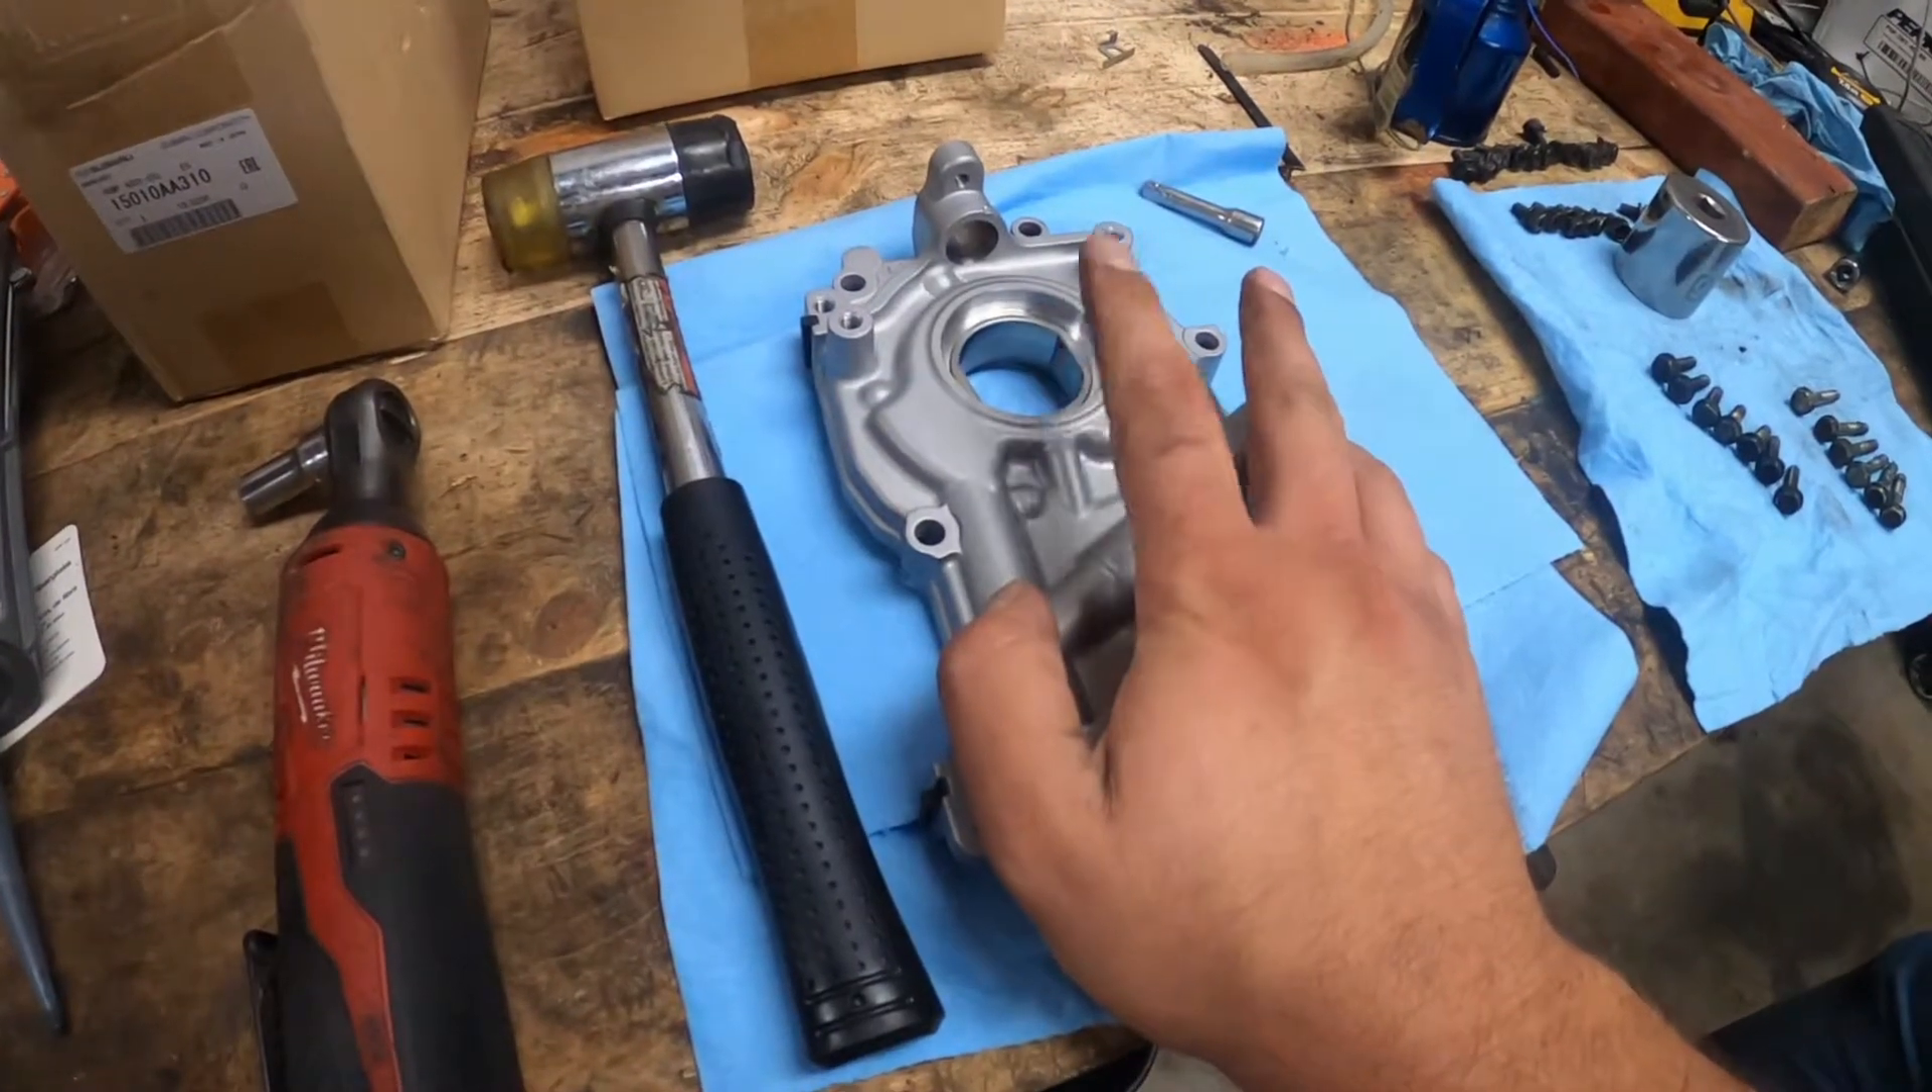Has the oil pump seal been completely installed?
No.